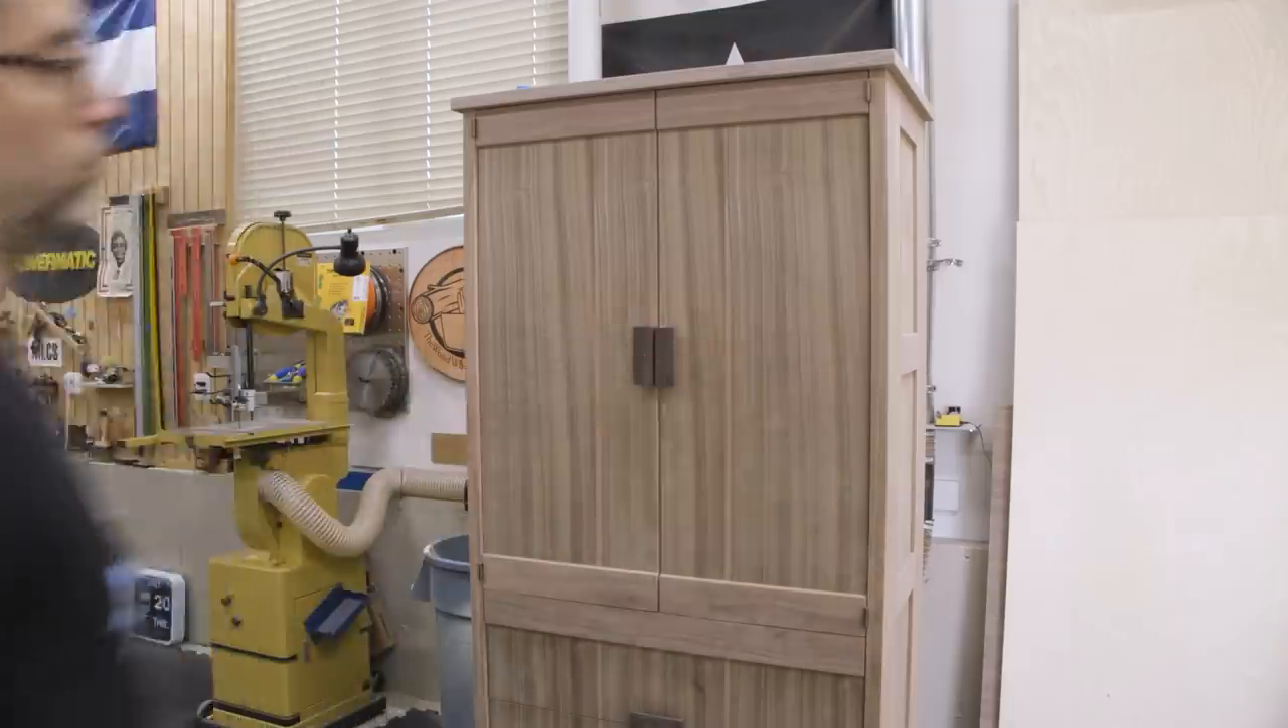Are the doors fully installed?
Yes.